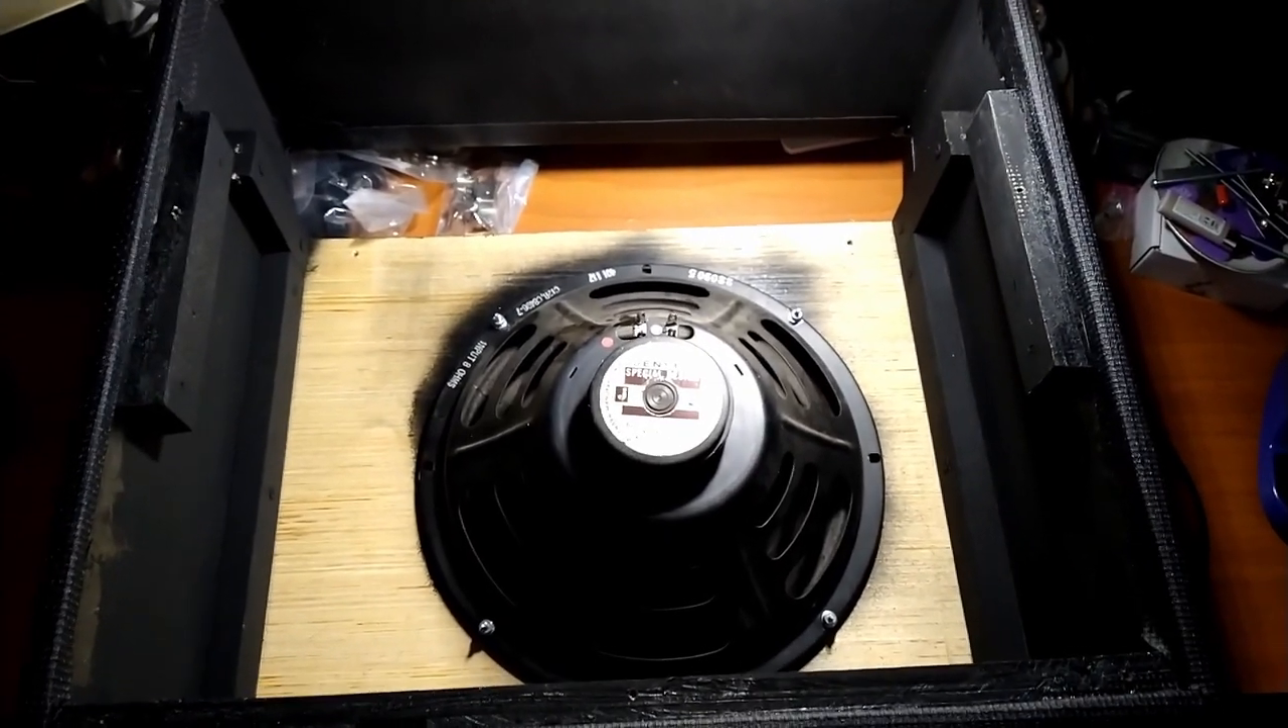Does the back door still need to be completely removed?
No.